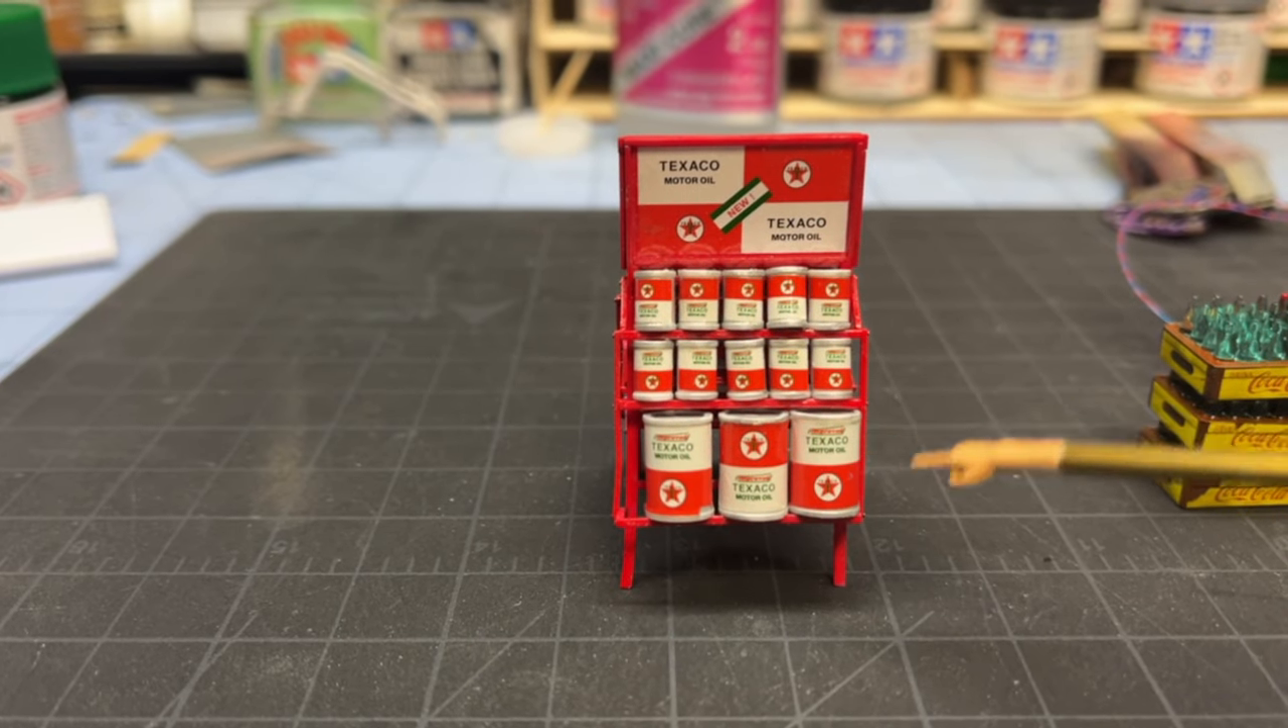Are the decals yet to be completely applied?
No.